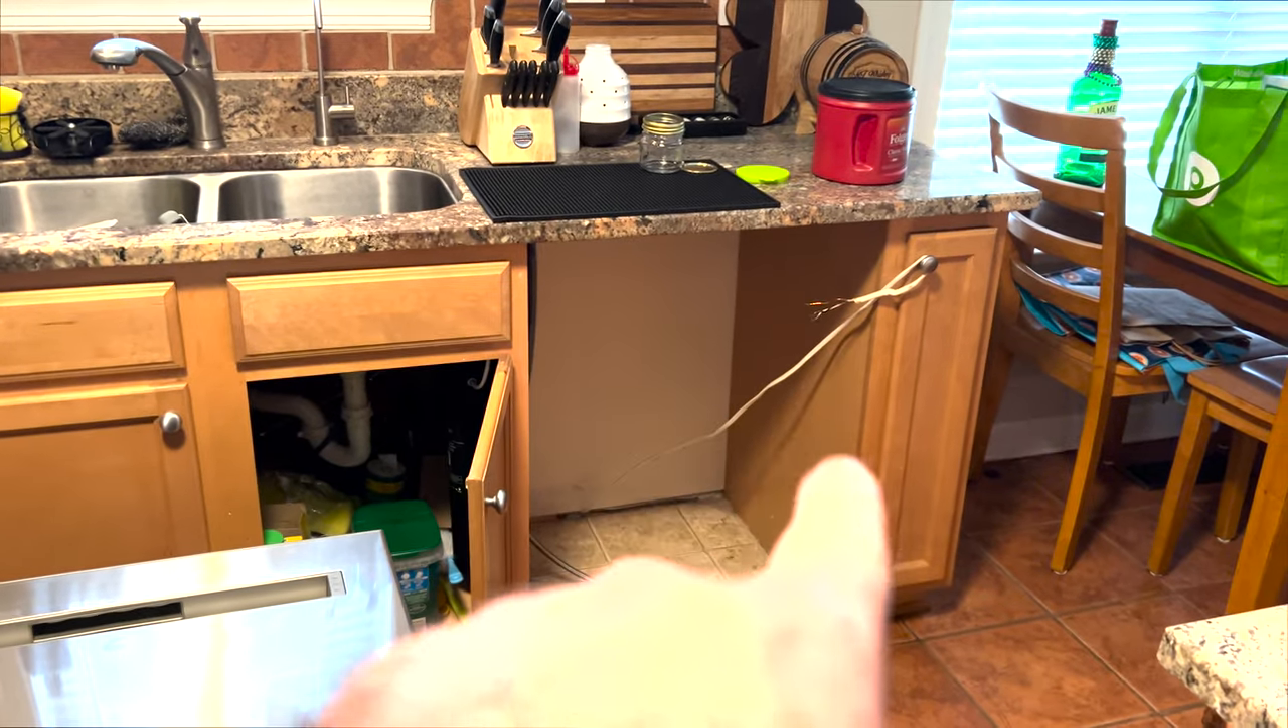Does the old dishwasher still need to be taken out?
No.